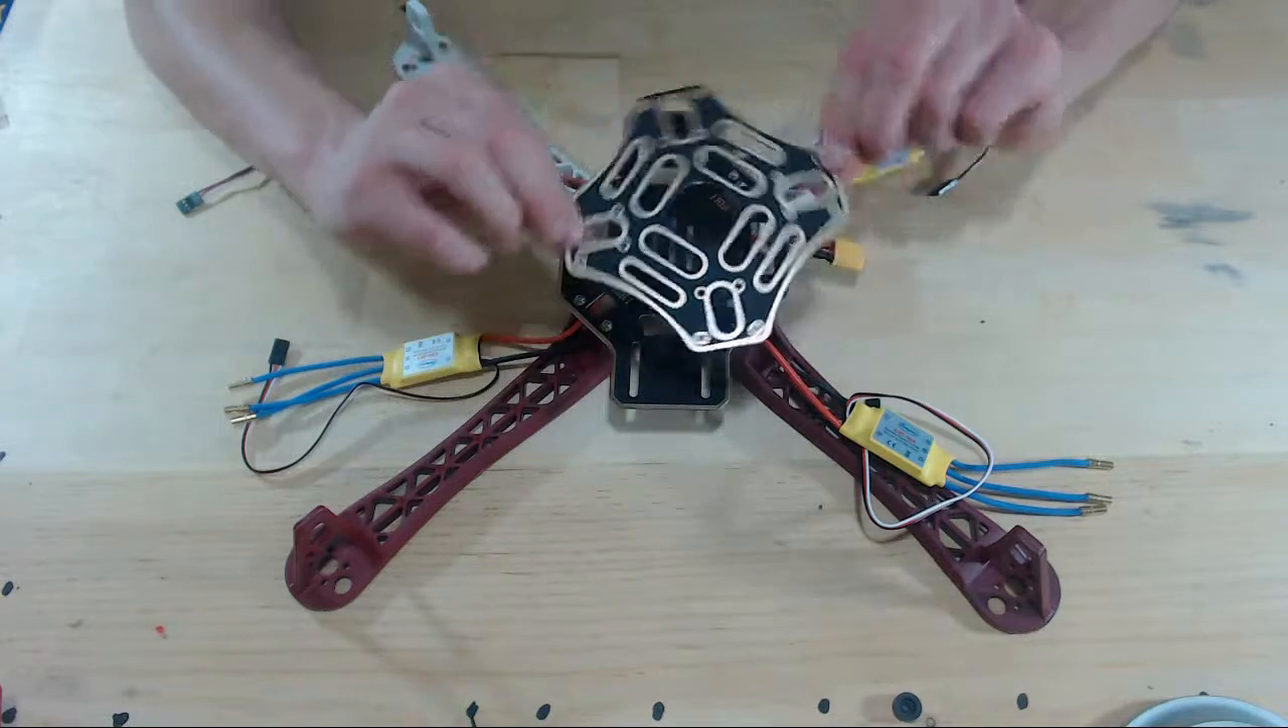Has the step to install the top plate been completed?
No.